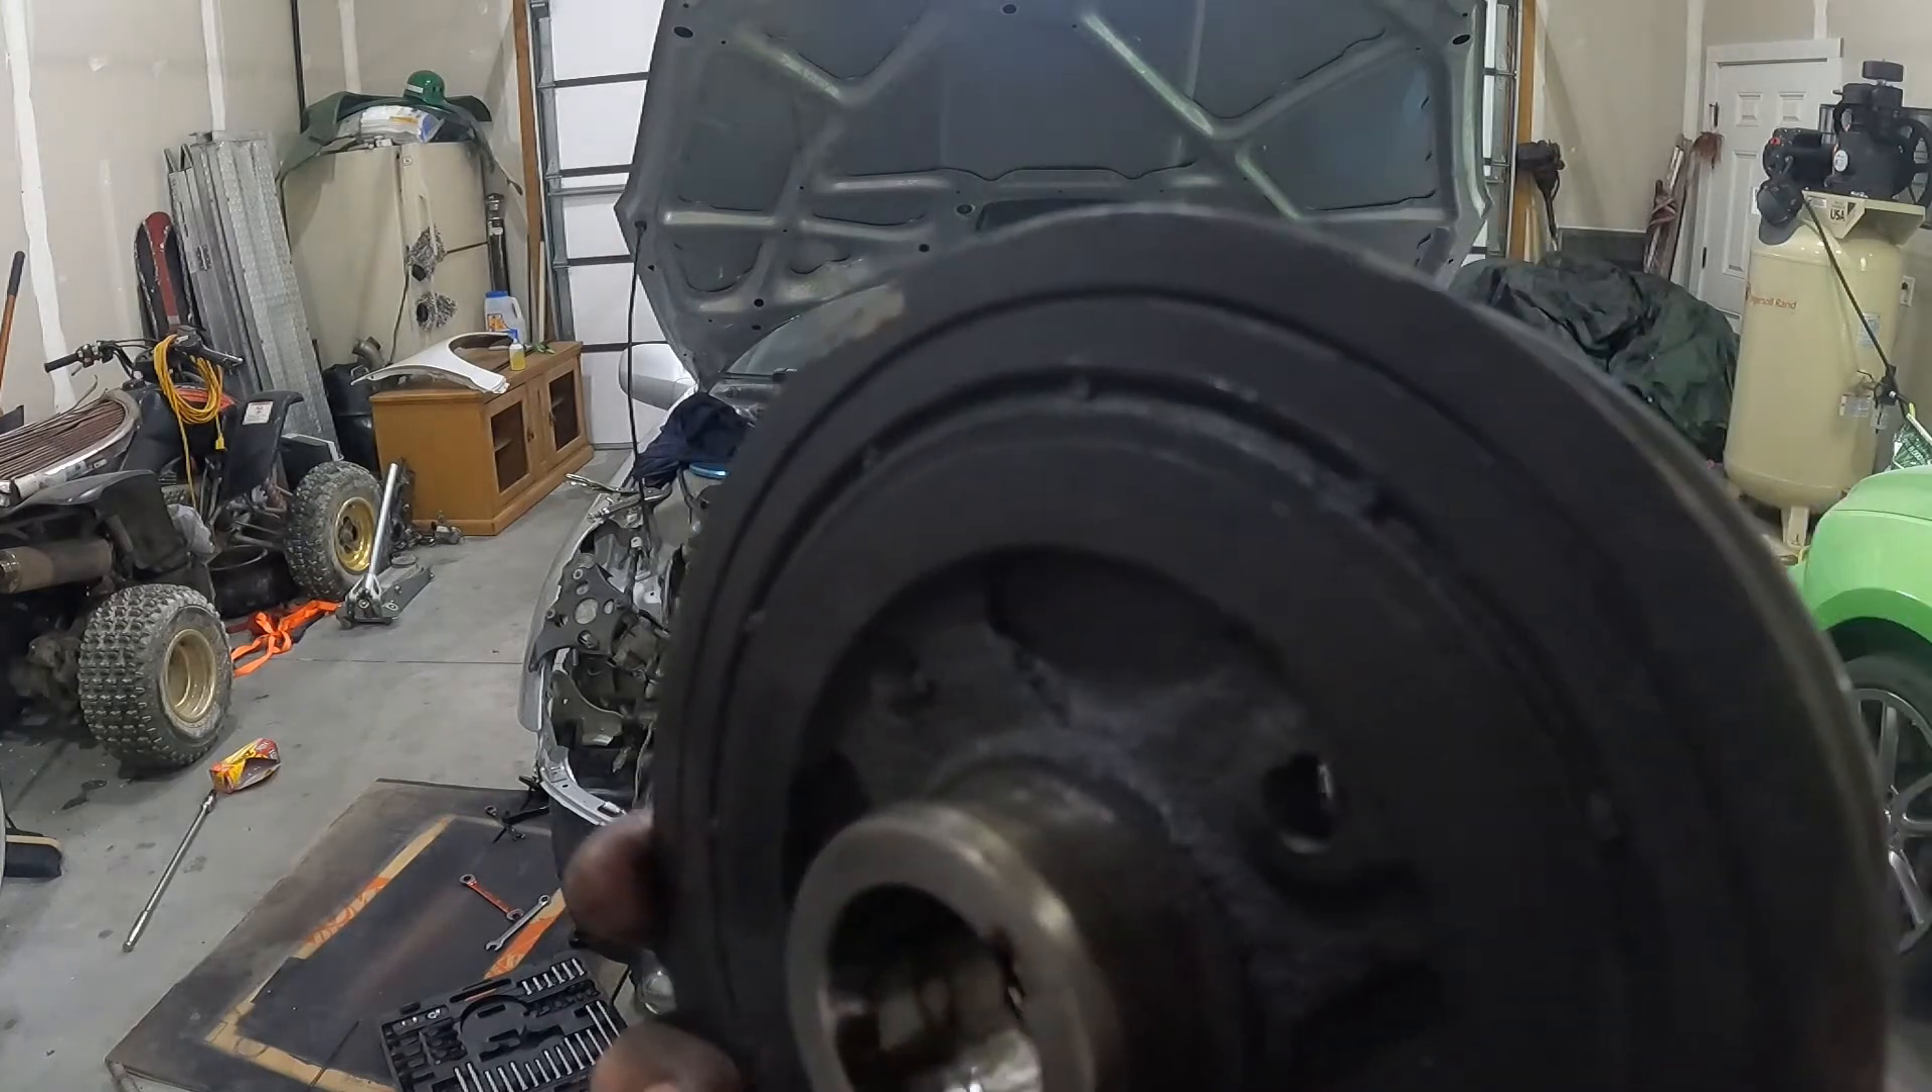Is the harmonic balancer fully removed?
Yes.